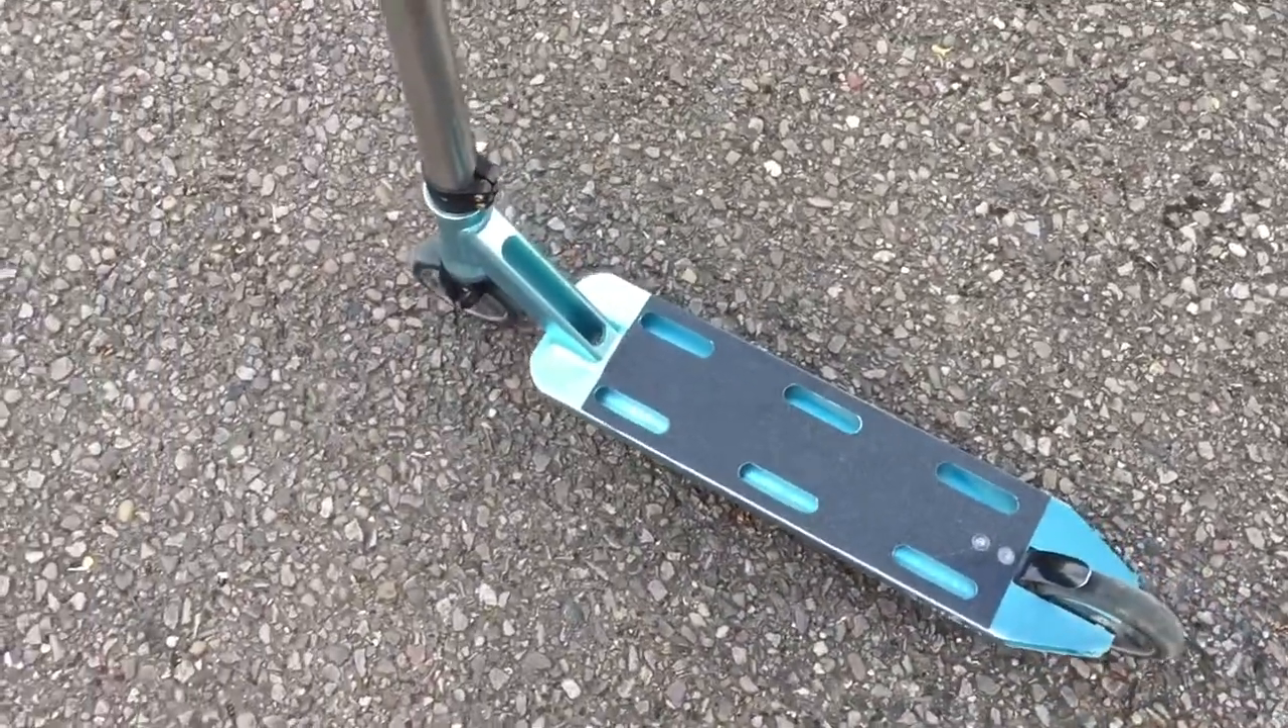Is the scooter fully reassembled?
Yes.